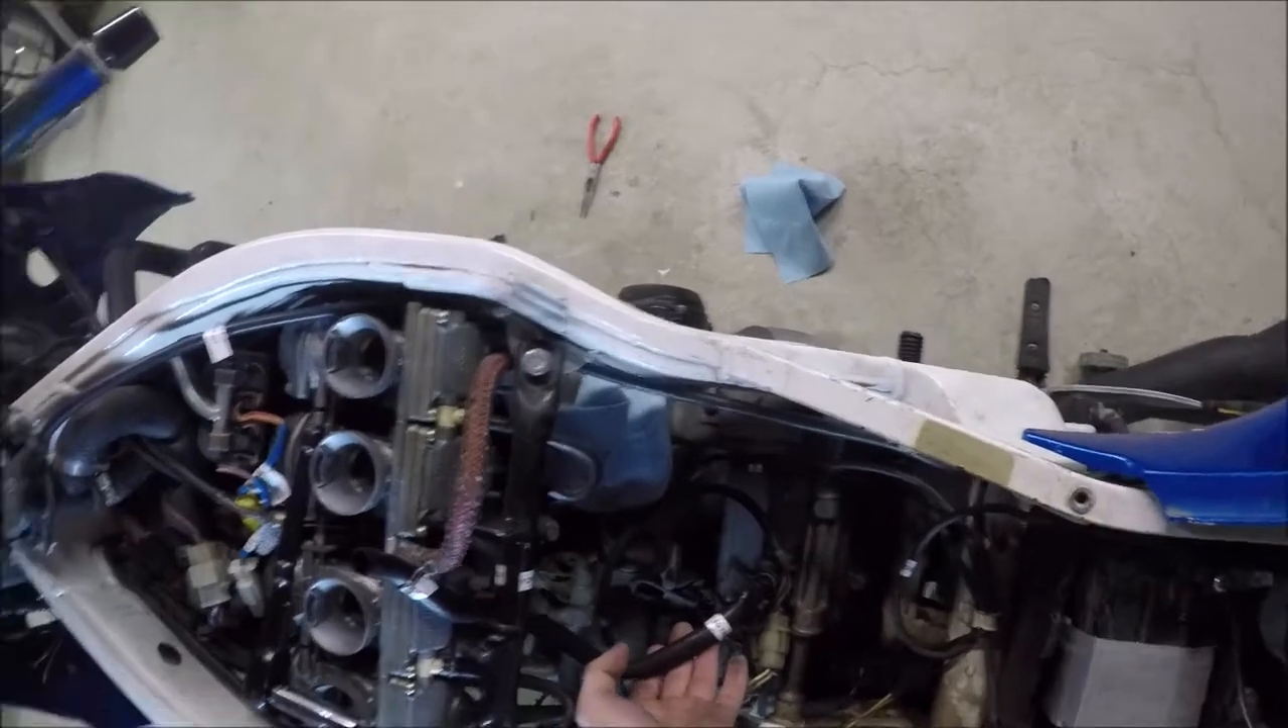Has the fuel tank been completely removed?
Yes.